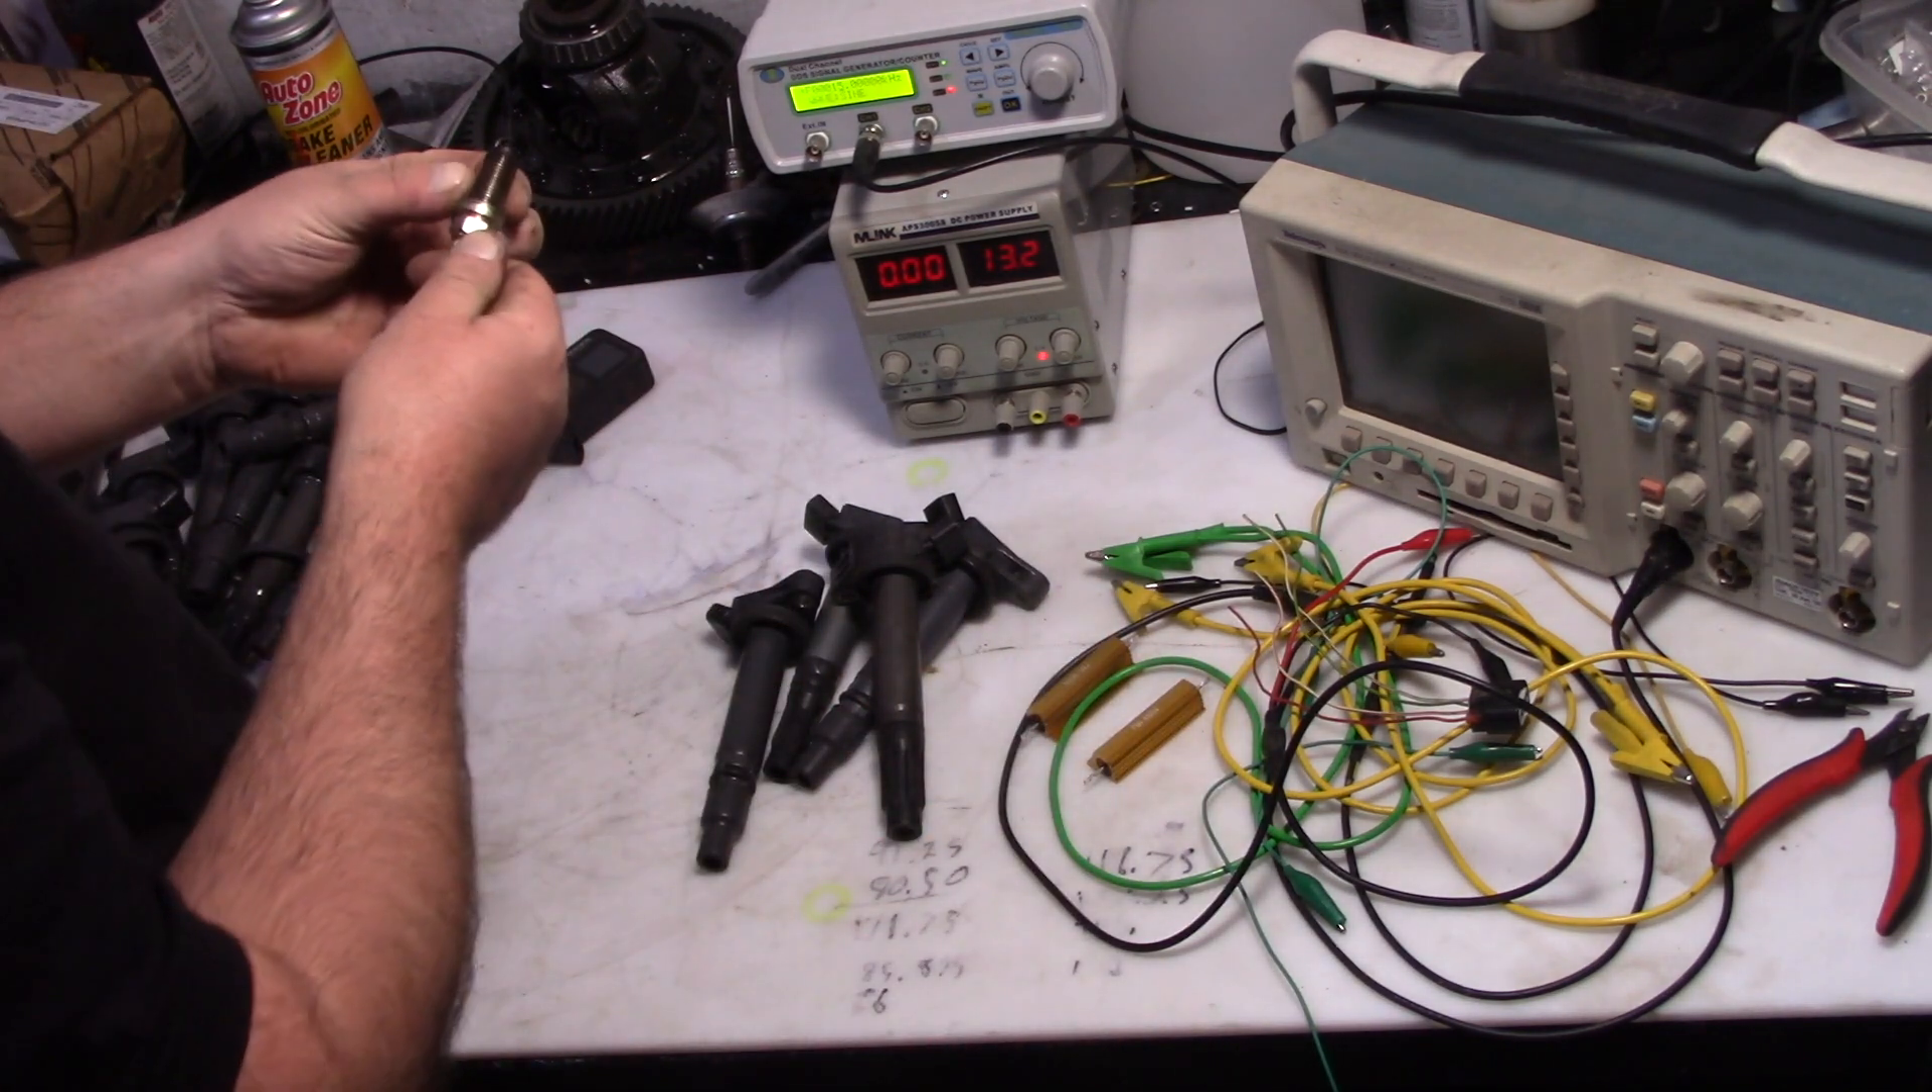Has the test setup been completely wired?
No.